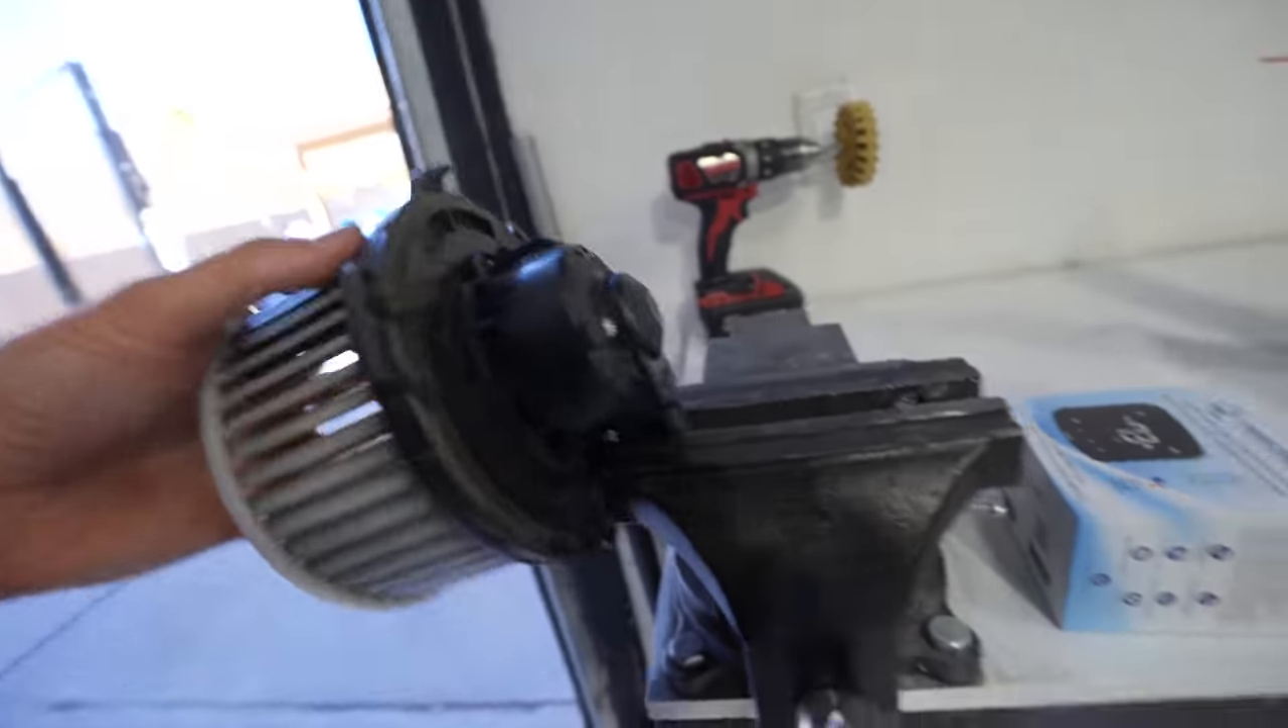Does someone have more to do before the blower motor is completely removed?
No.